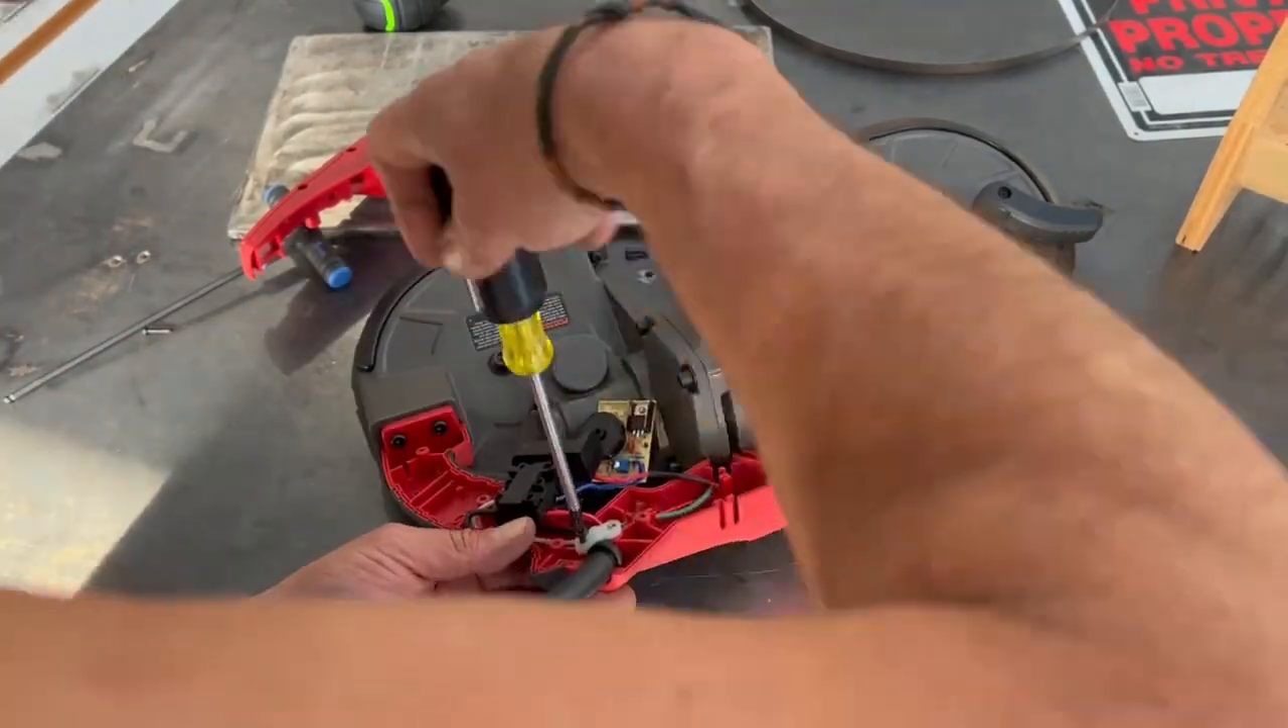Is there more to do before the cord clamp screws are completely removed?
Yes.